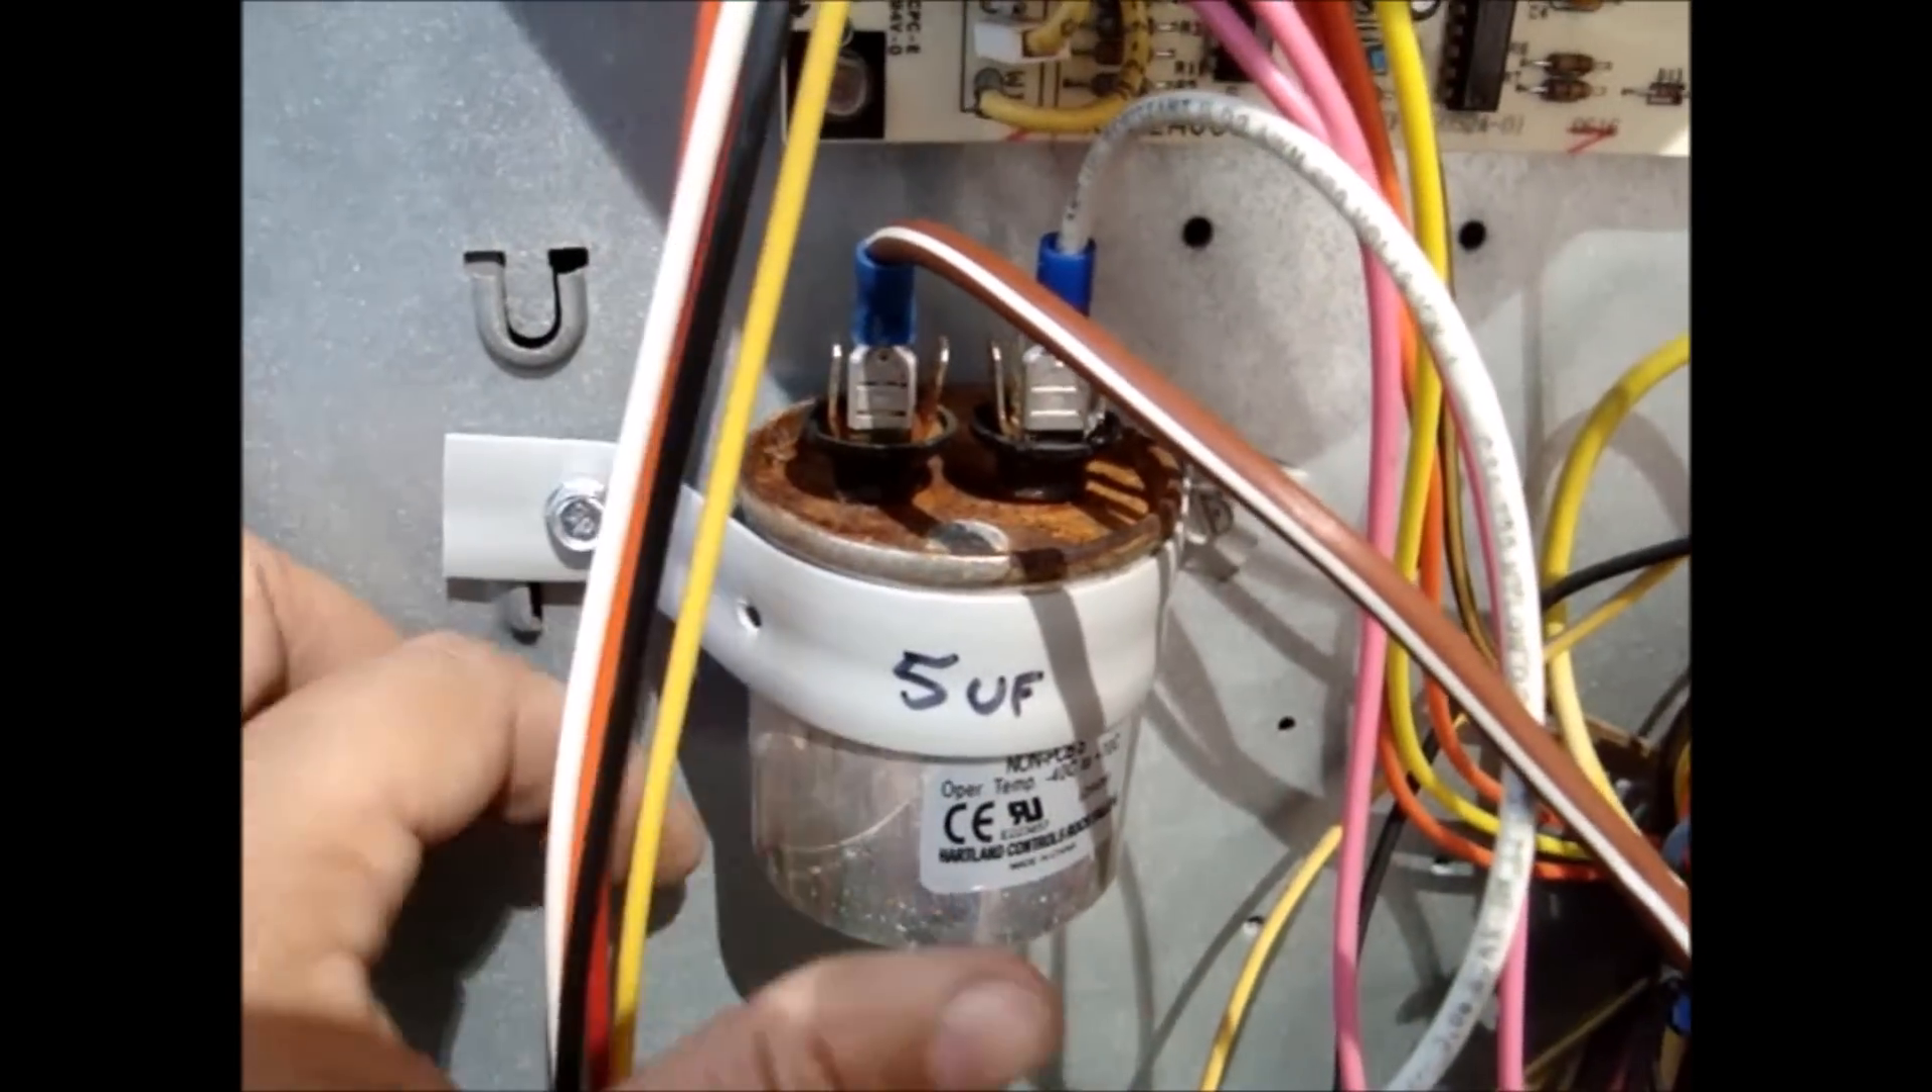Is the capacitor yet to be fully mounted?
No.